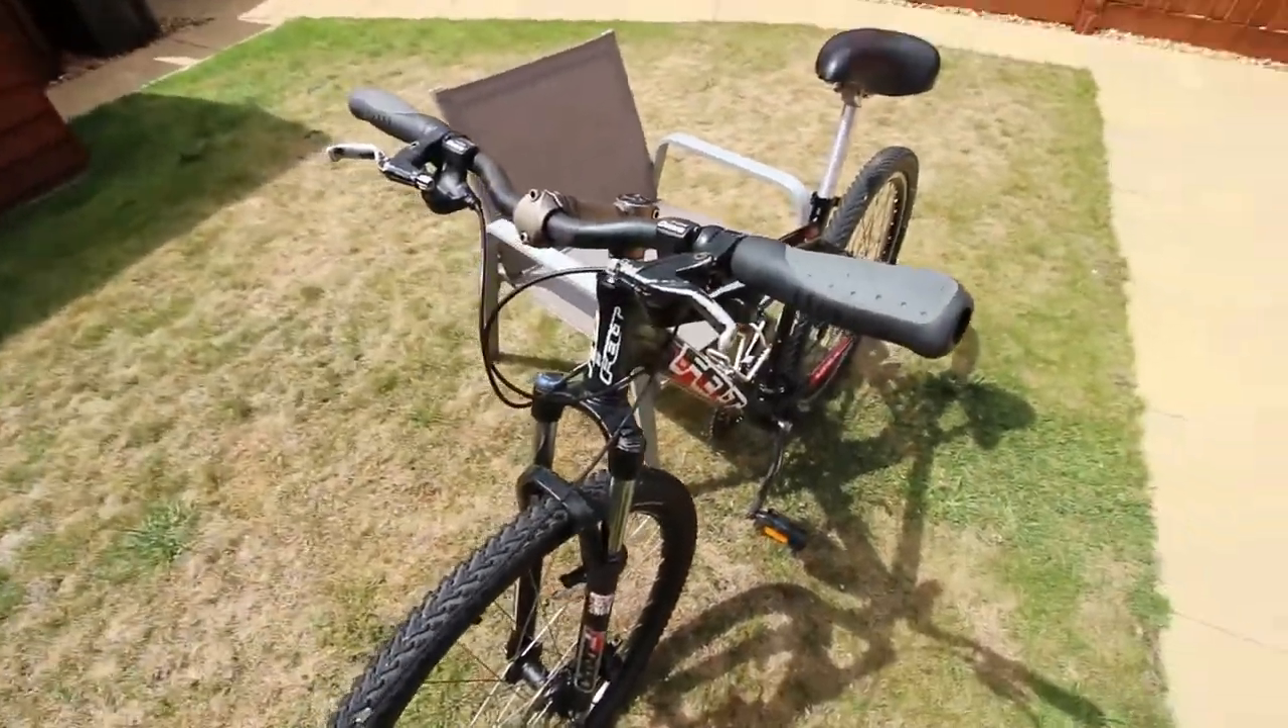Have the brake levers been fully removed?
No.